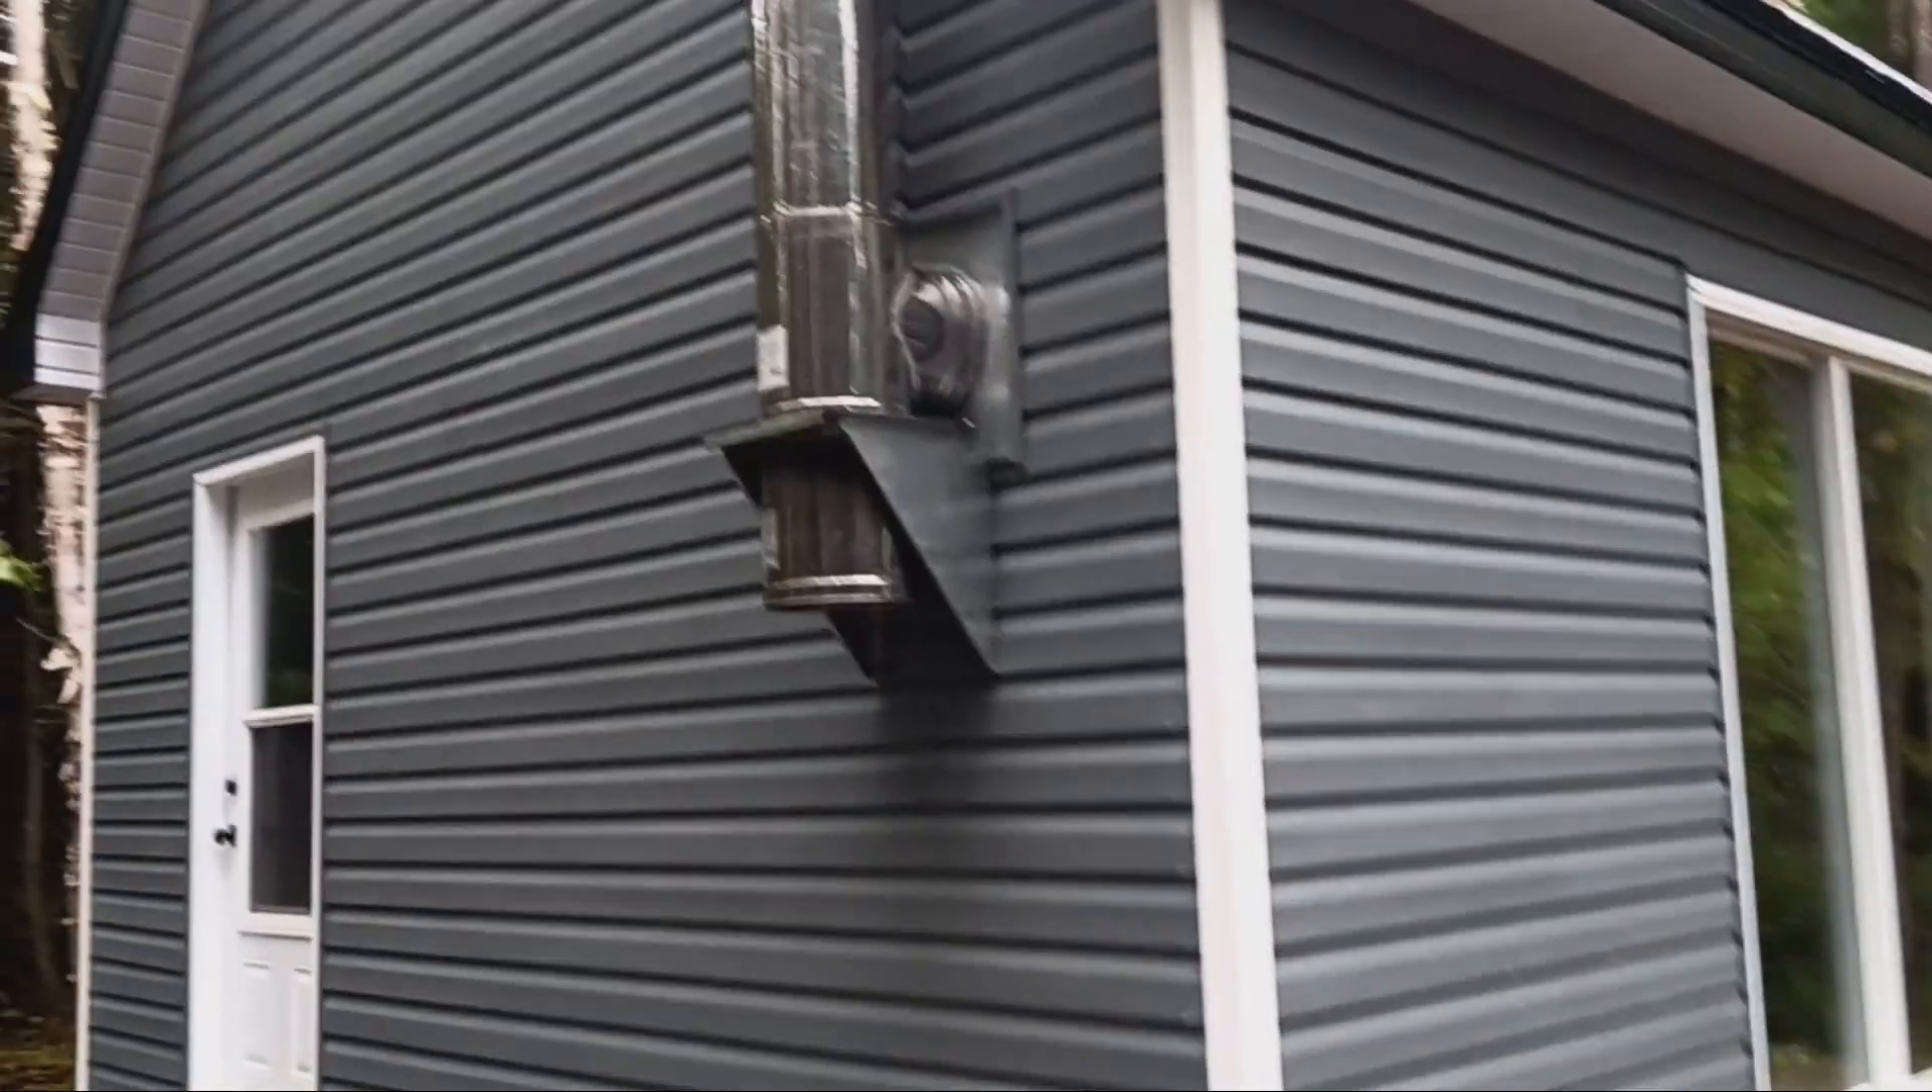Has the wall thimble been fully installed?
Yes.